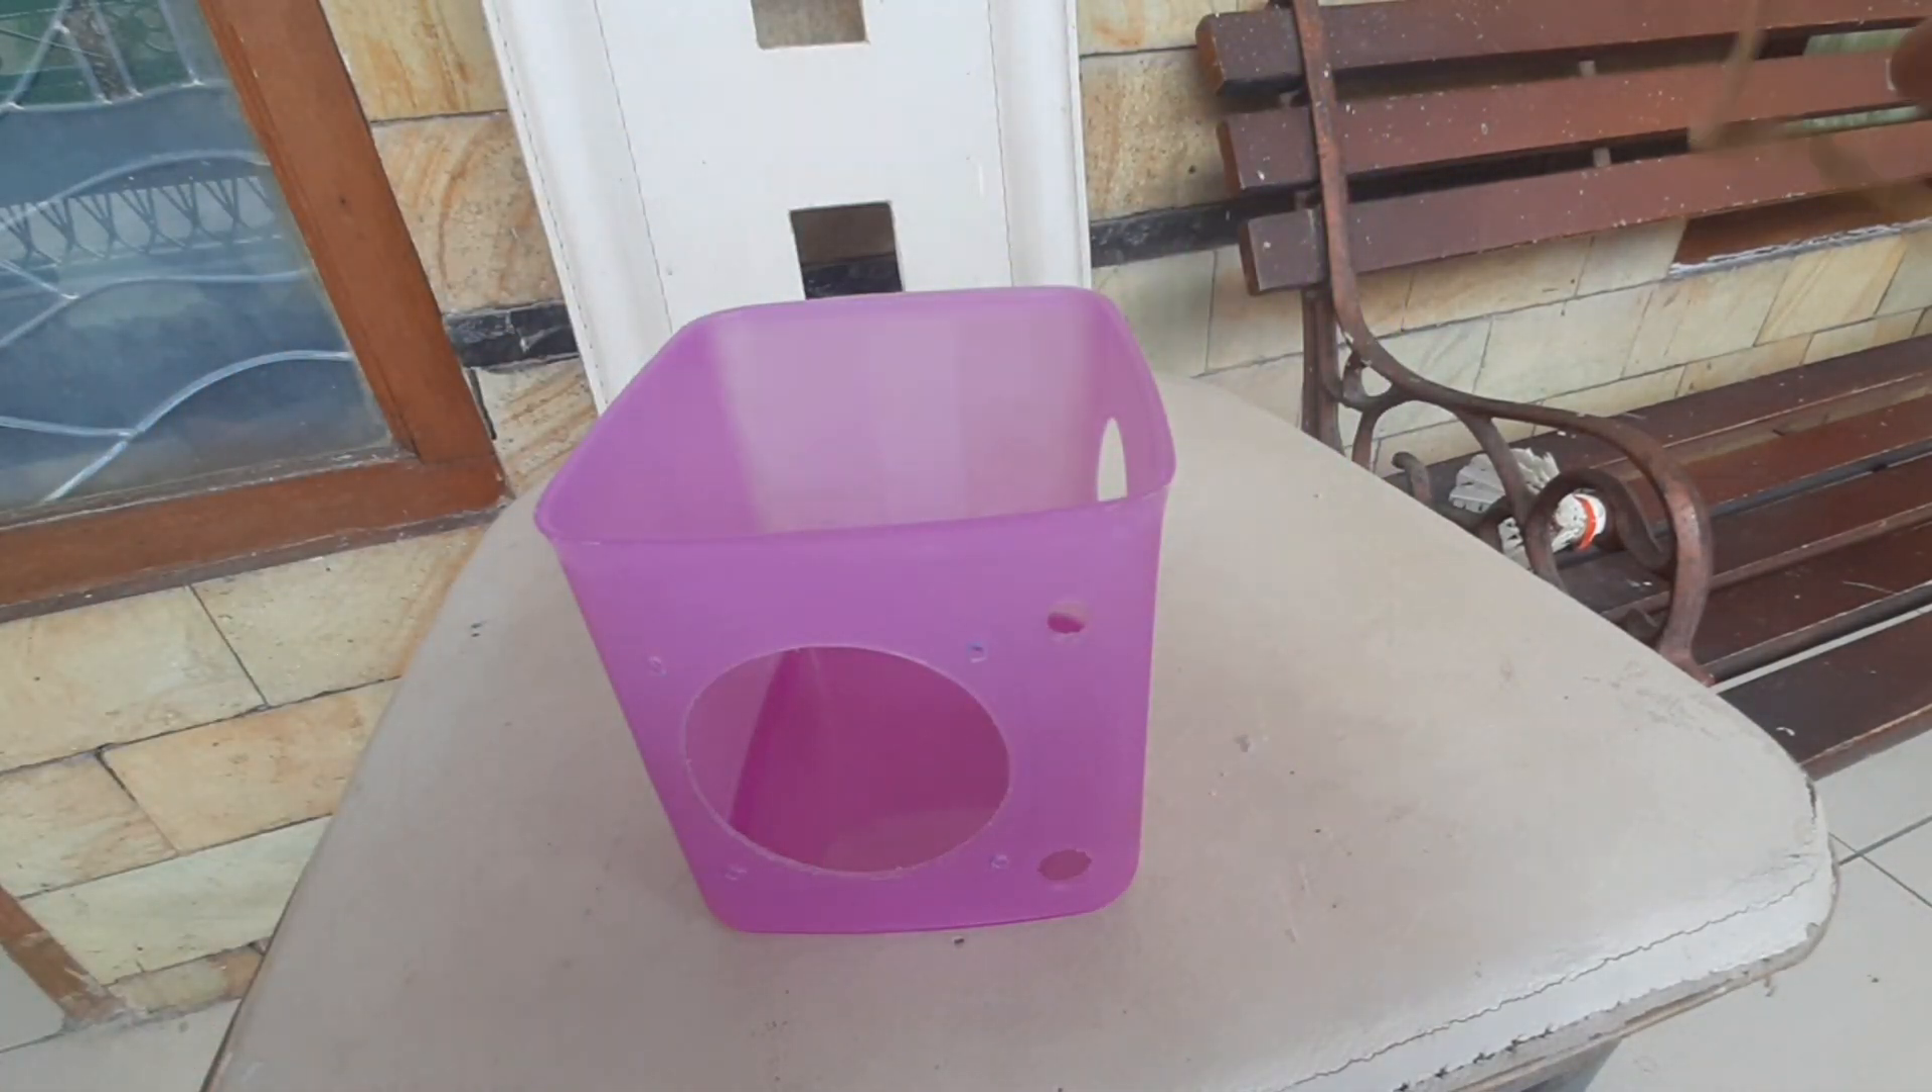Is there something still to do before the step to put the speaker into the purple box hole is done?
Yes.